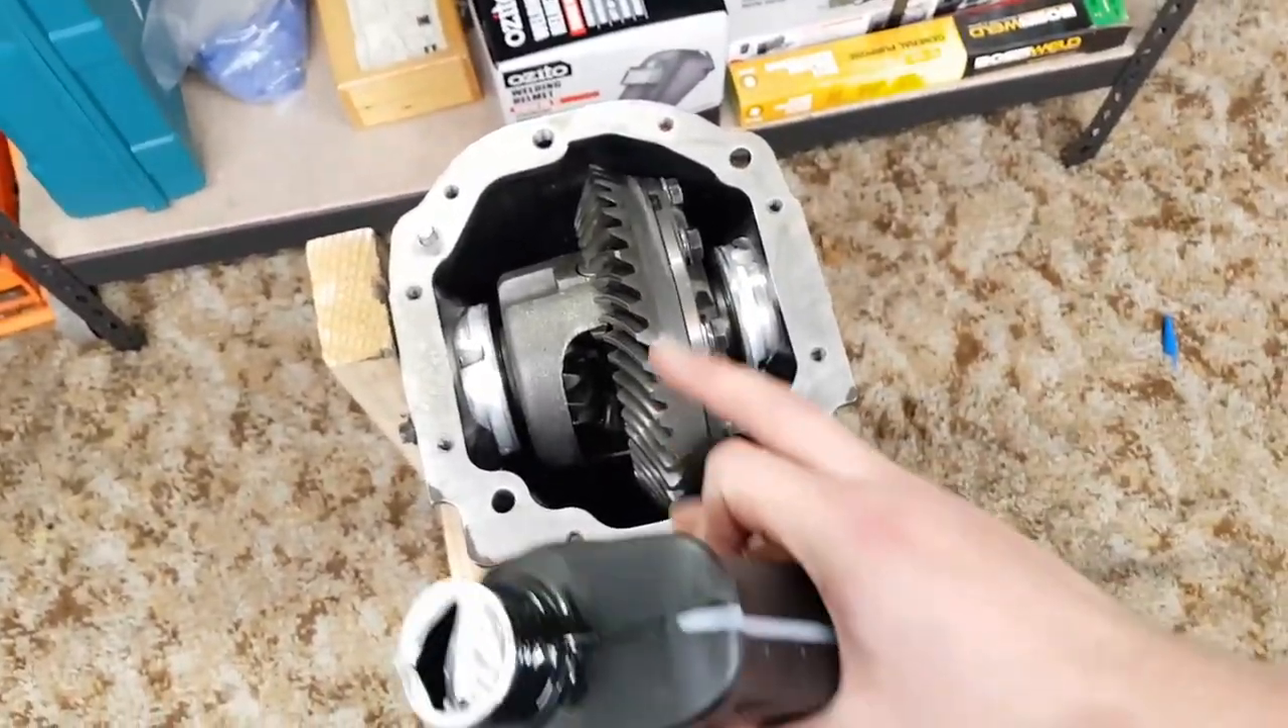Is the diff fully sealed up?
No.